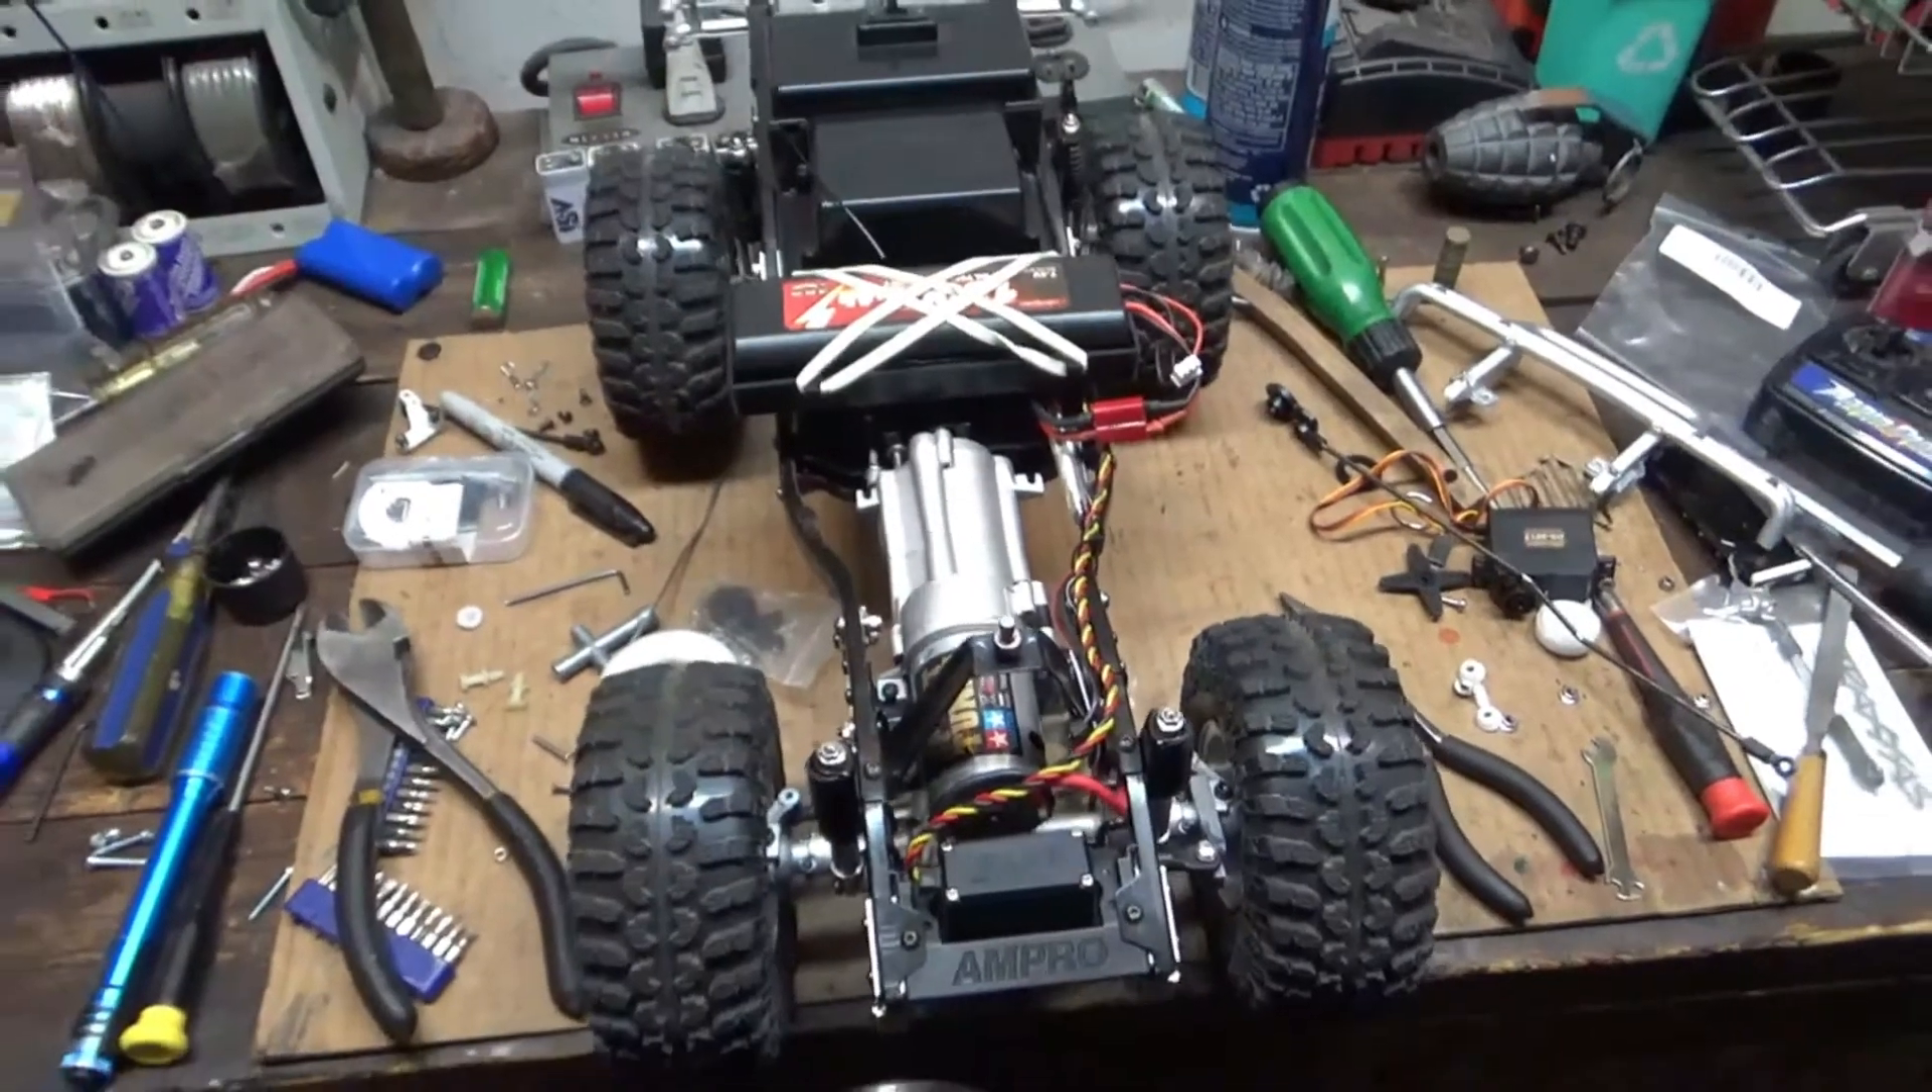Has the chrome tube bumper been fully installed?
No.